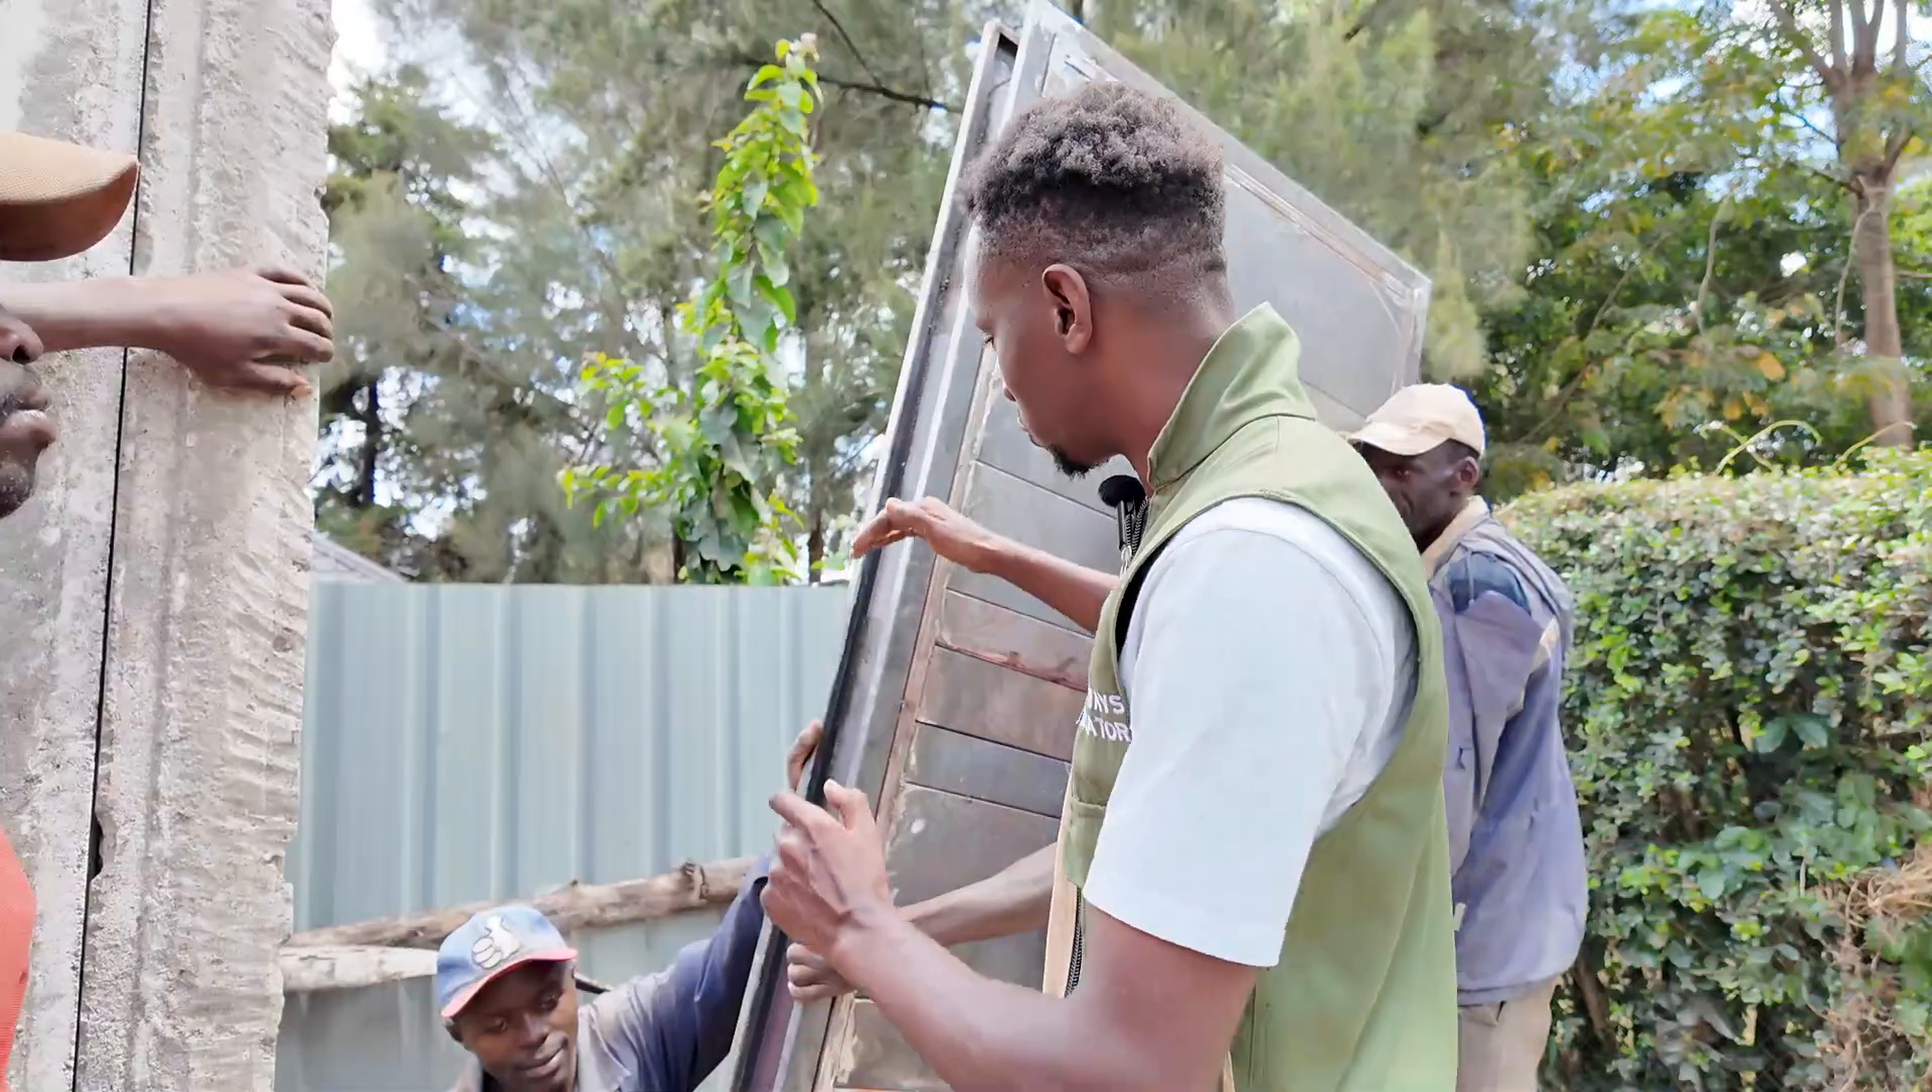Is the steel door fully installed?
No.